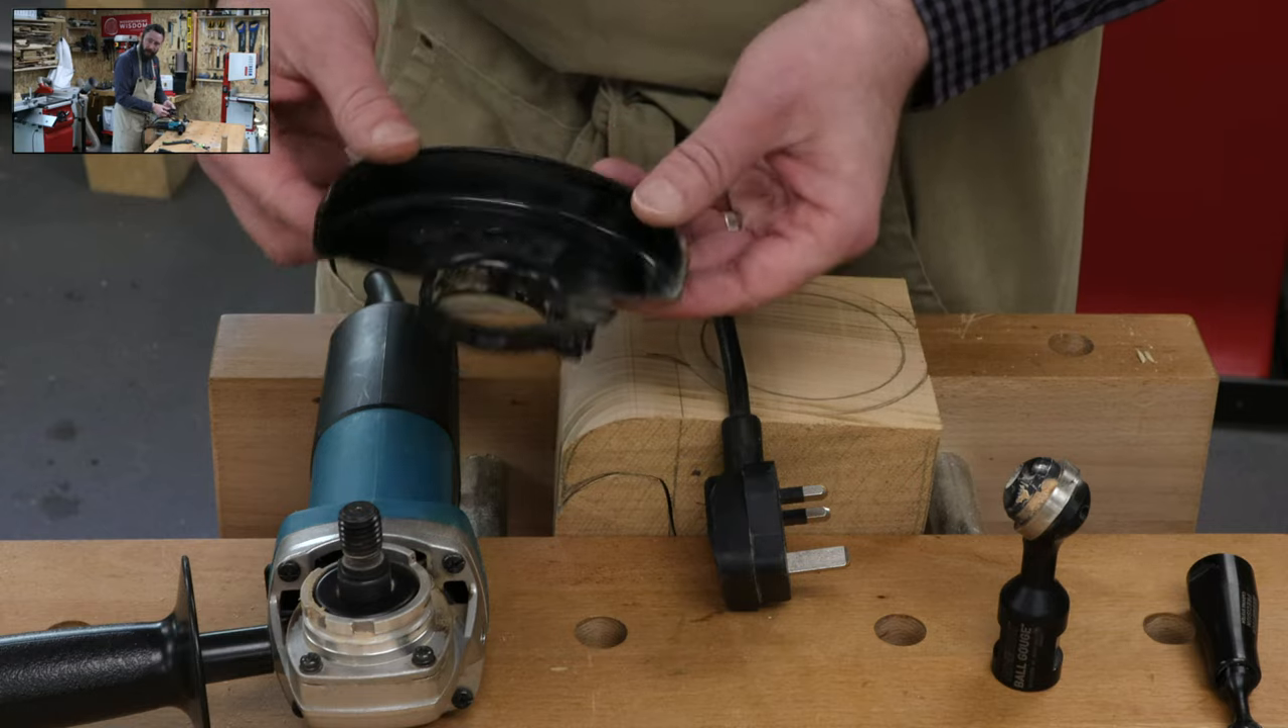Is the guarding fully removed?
Yes.